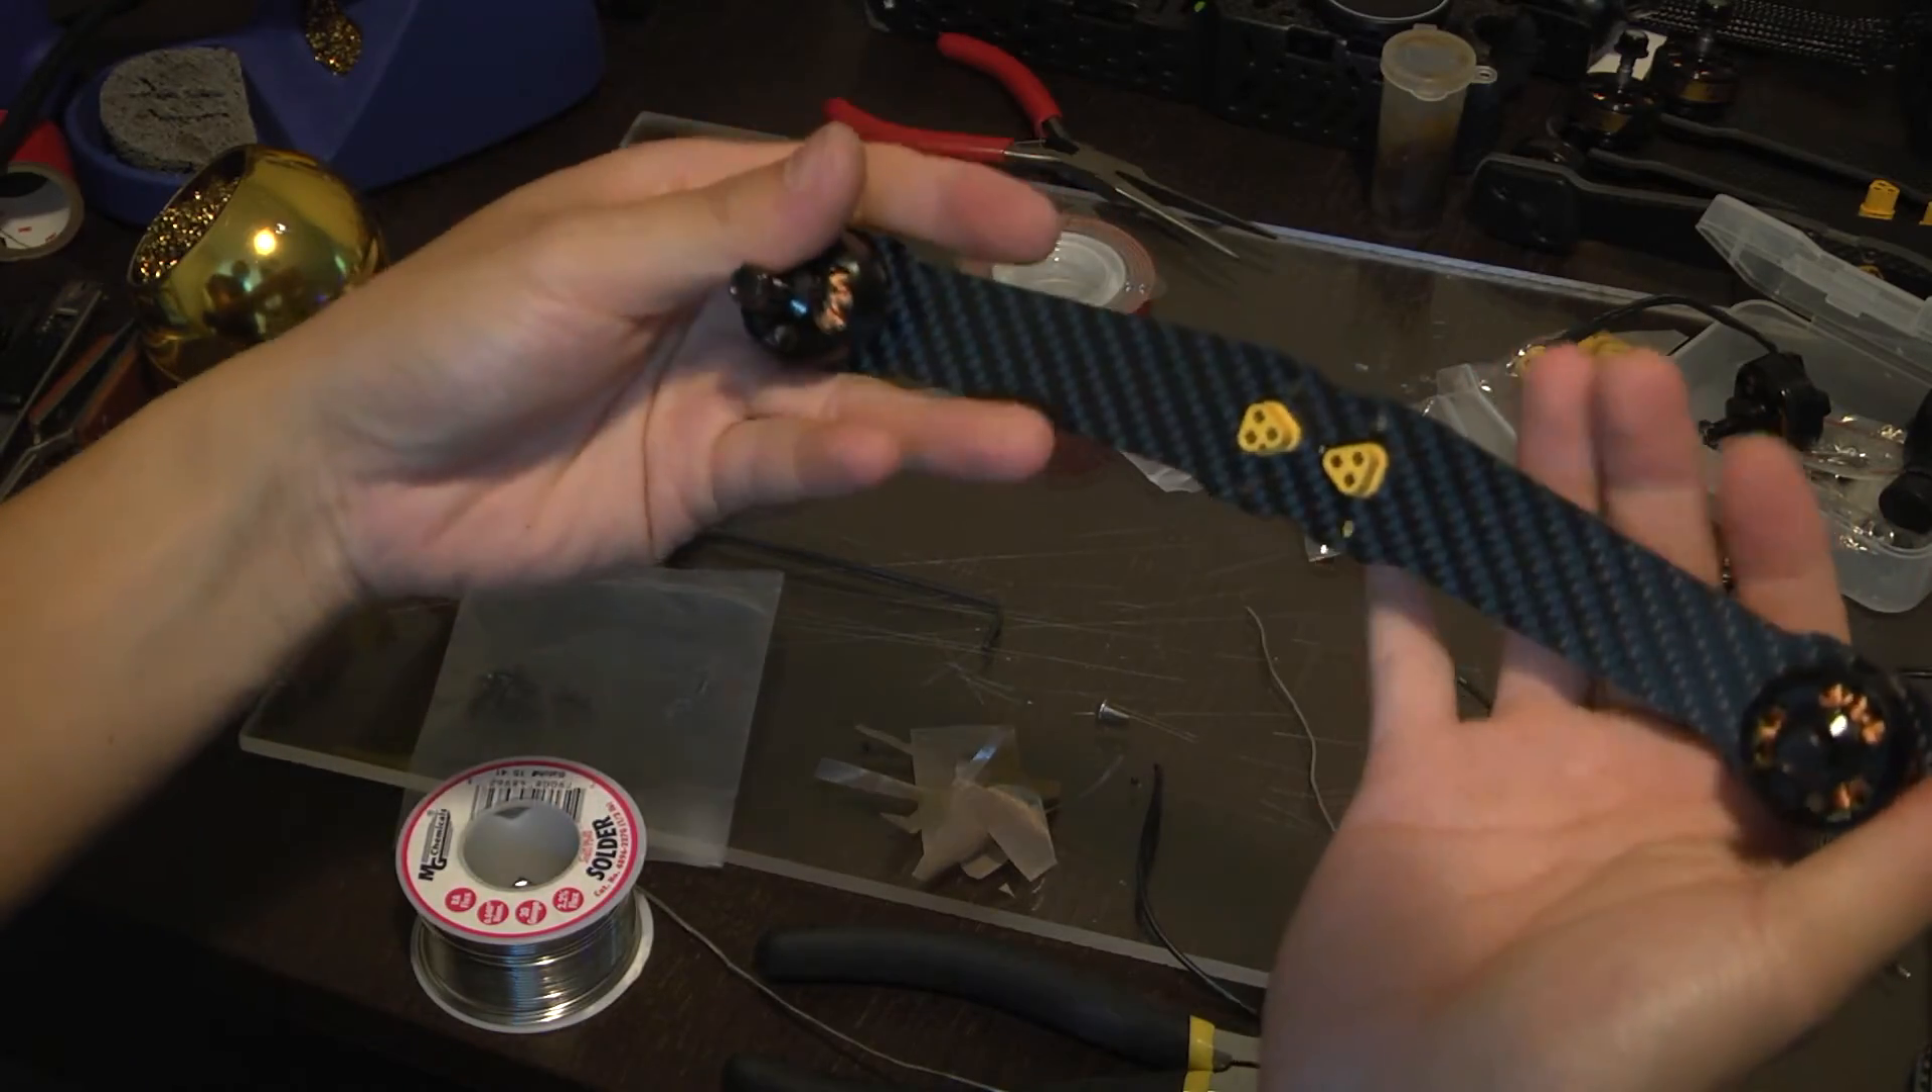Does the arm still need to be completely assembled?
No.